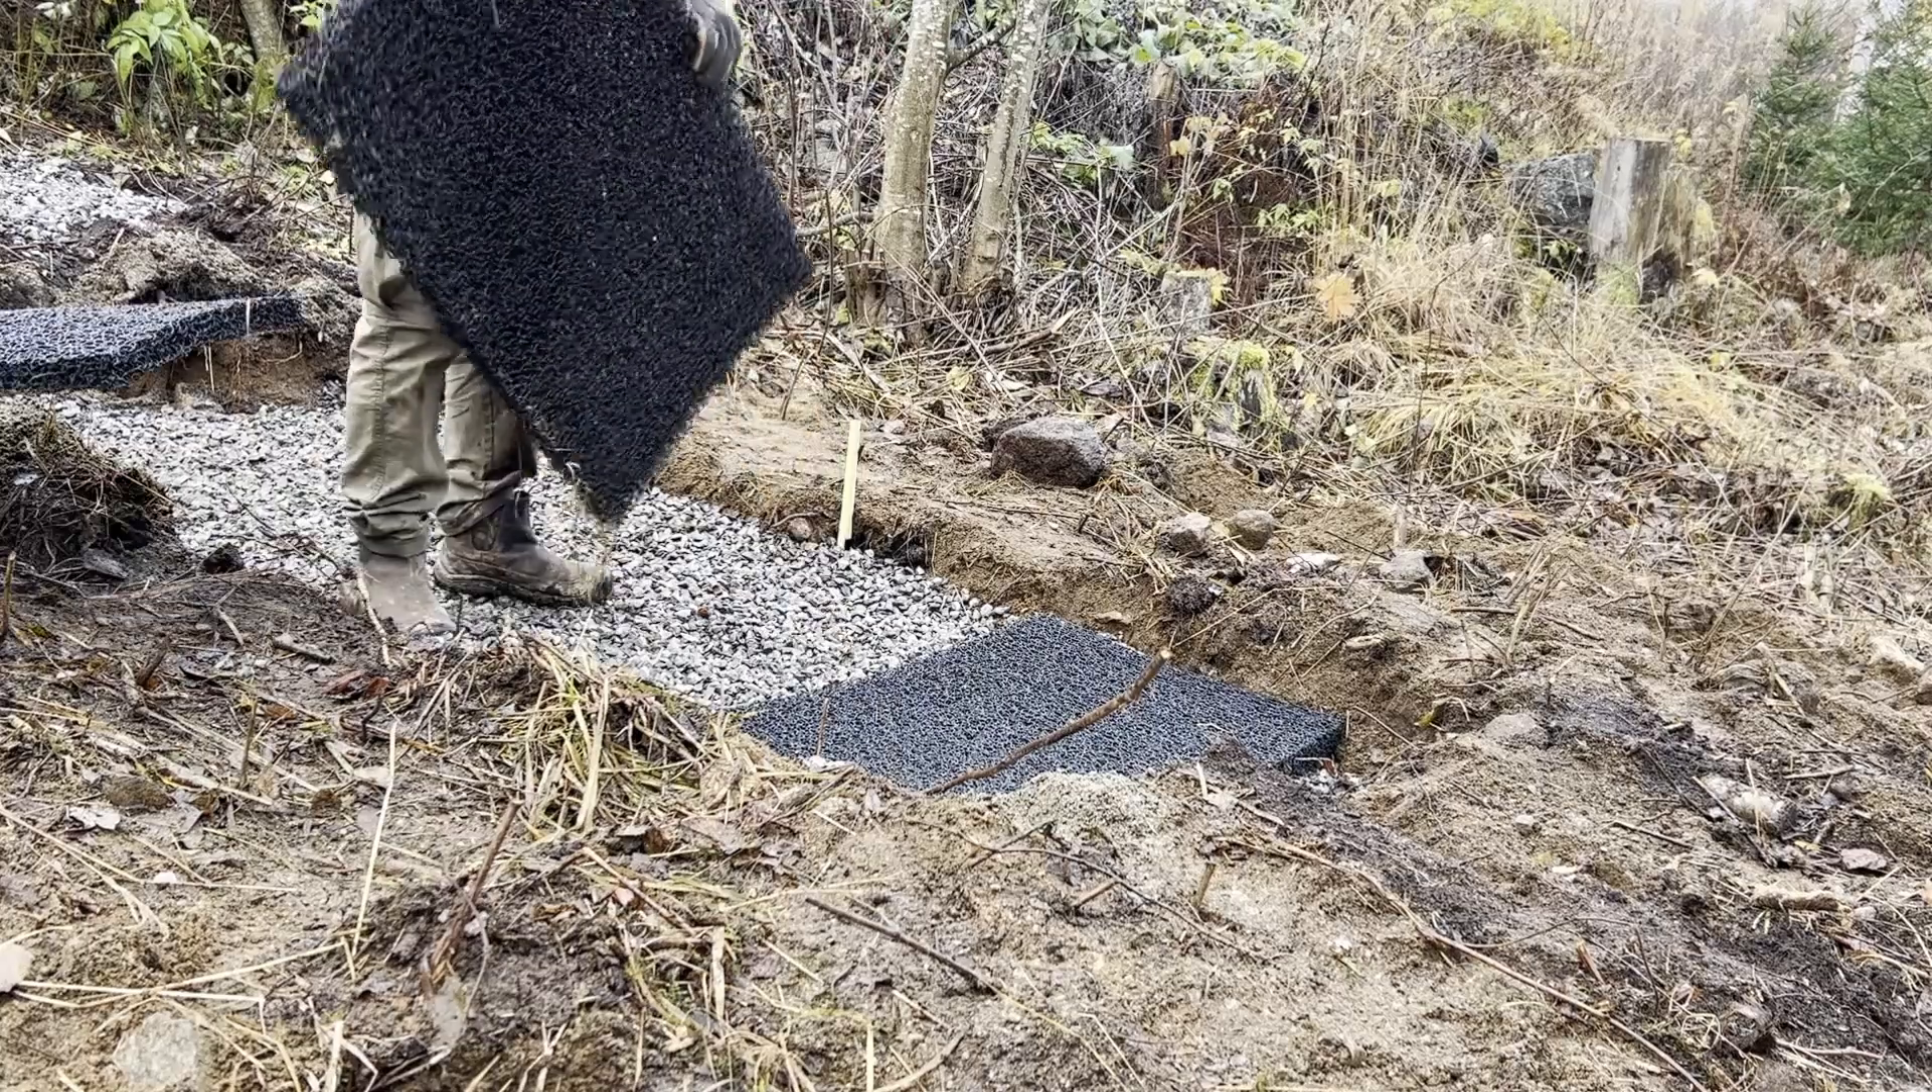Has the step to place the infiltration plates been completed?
No.